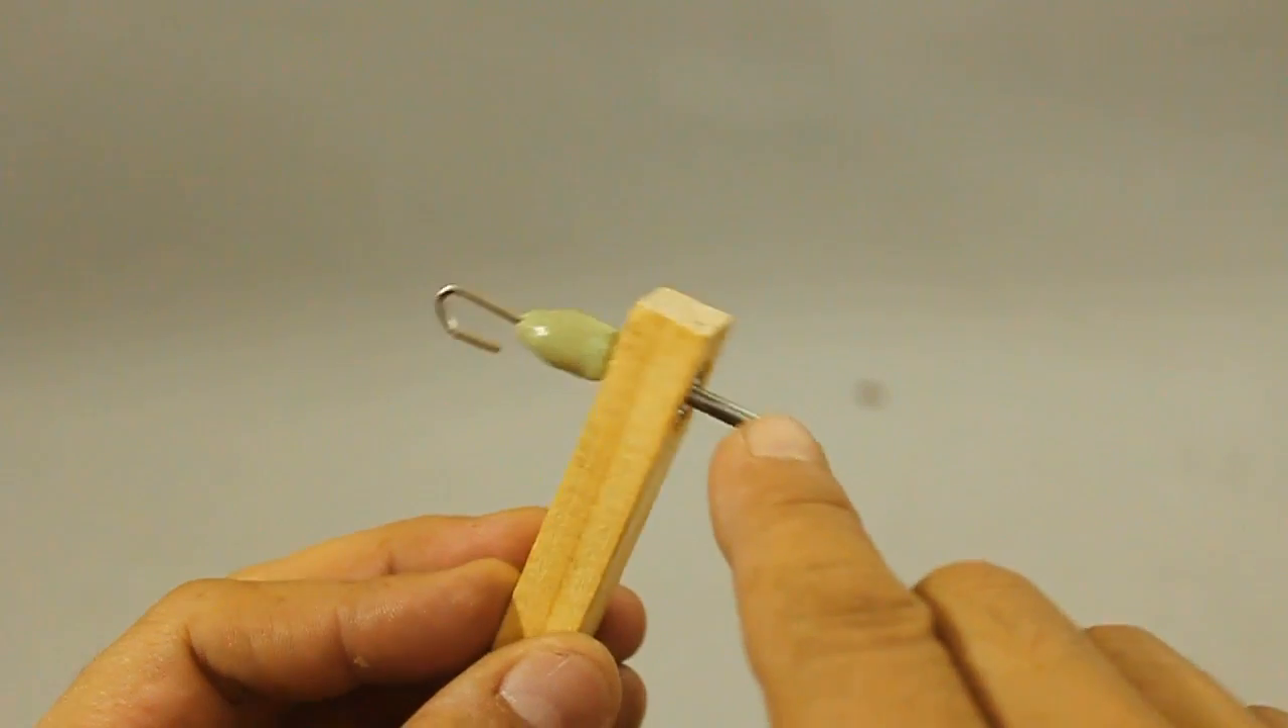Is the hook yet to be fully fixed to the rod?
No.